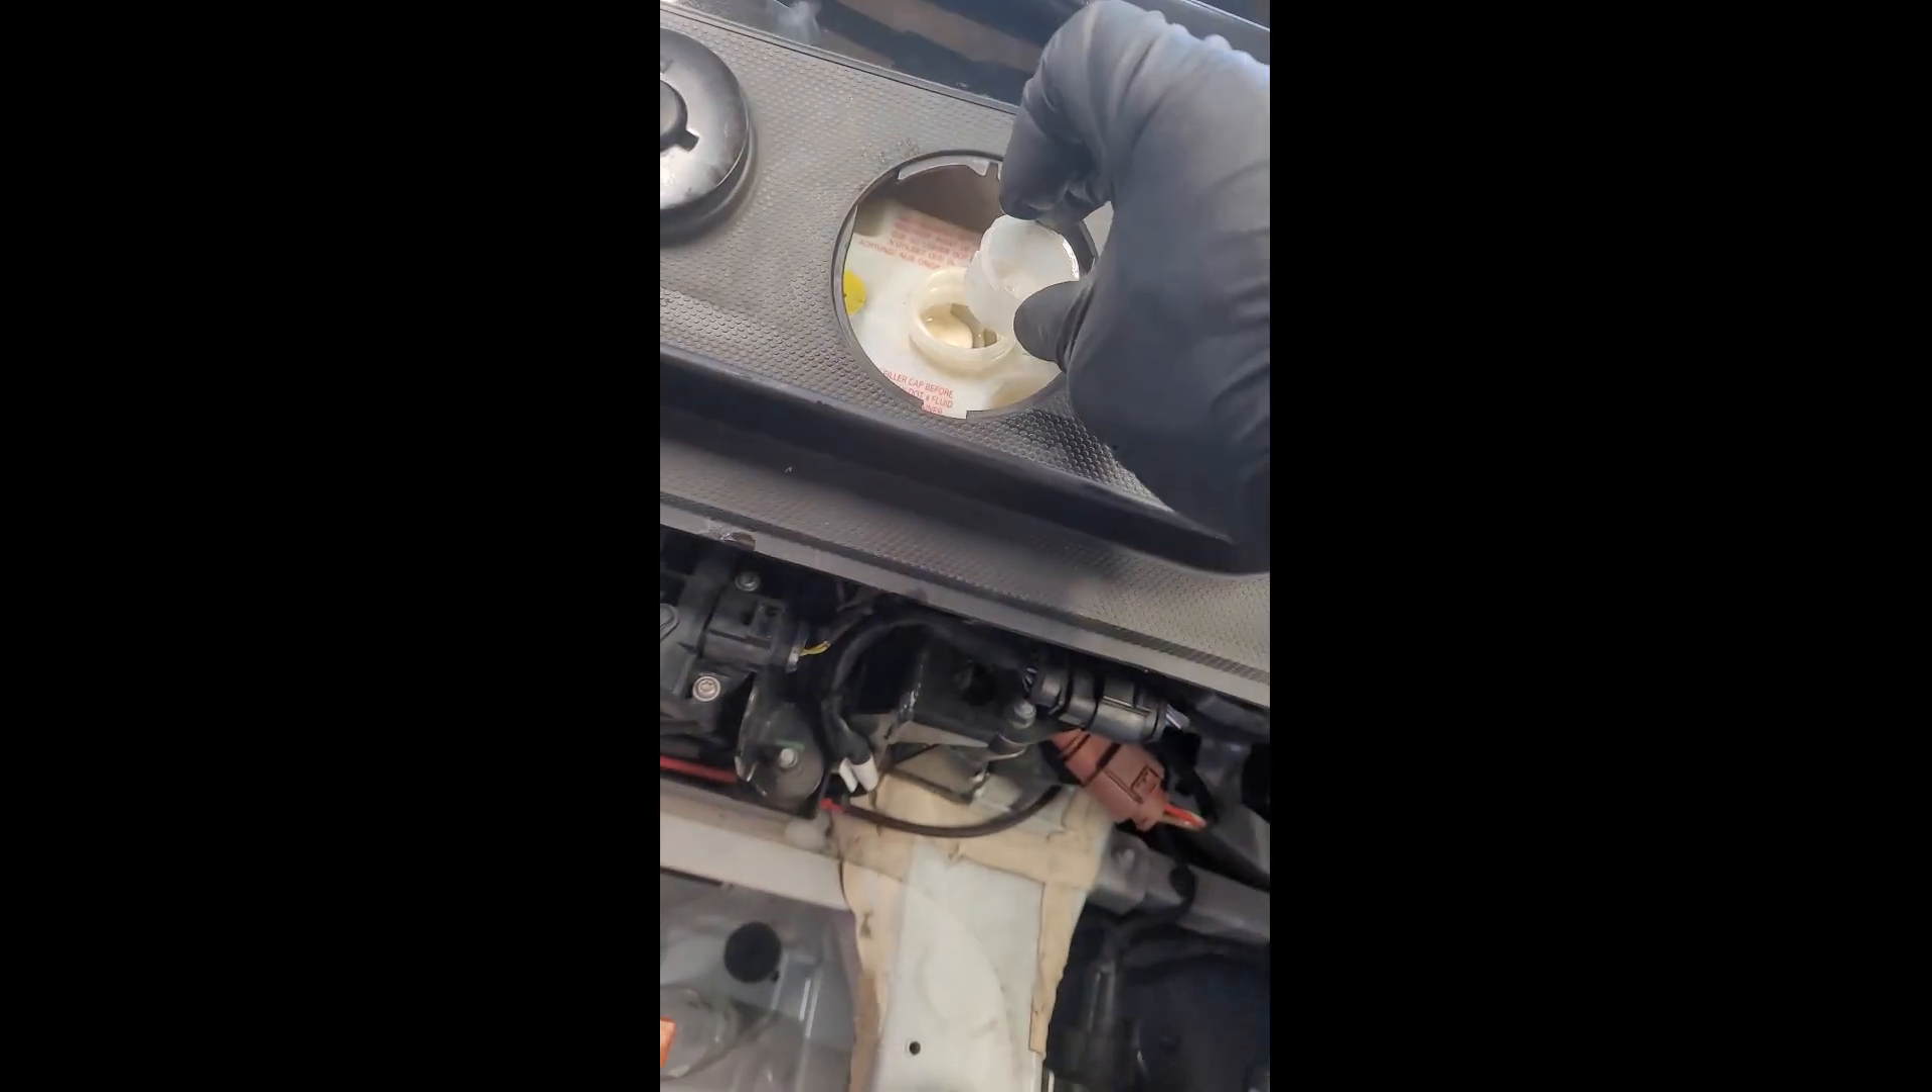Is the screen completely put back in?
No.